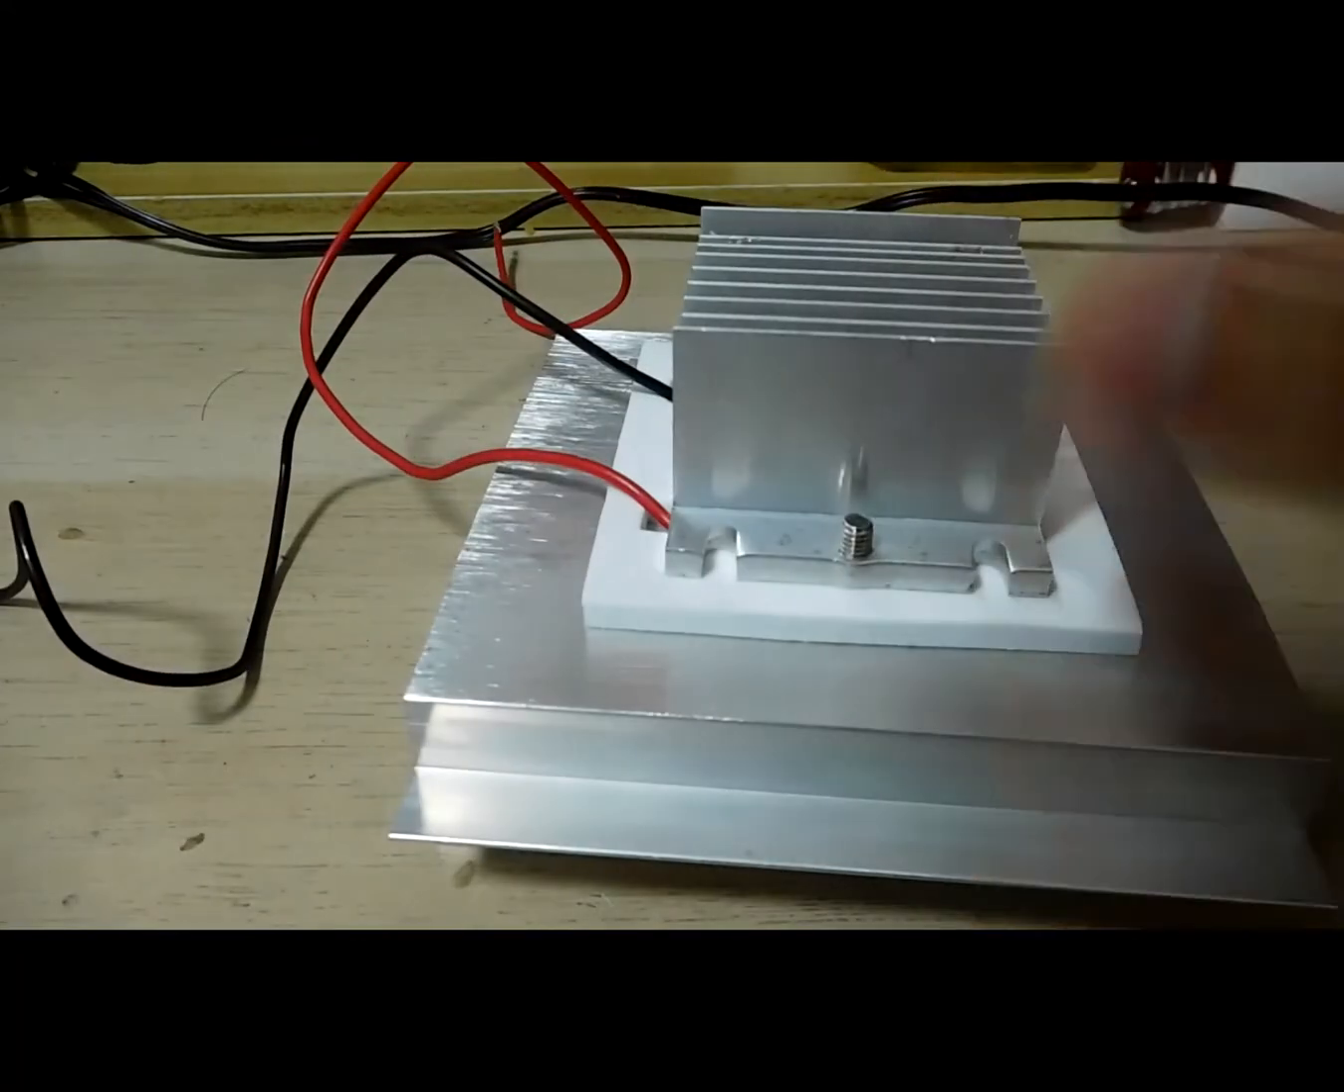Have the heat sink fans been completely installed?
No.